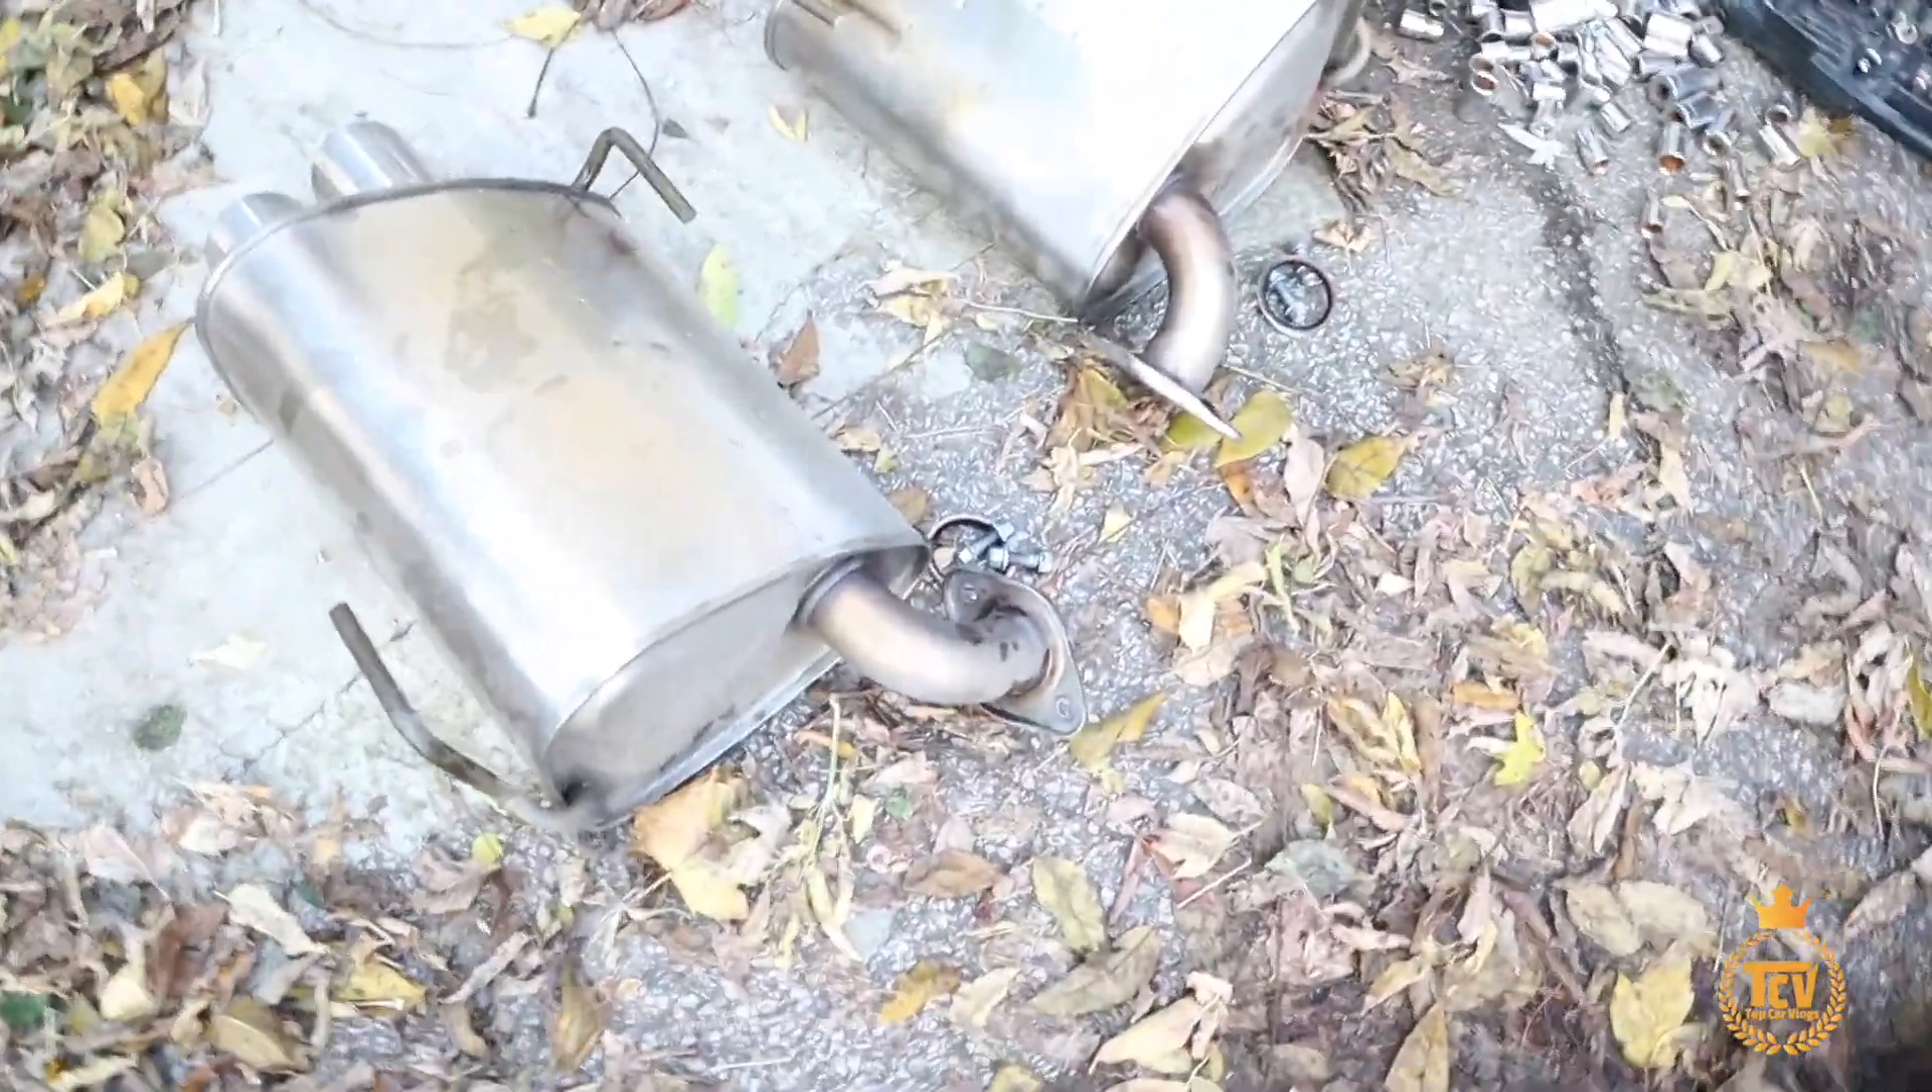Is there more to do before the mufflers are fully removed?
No.